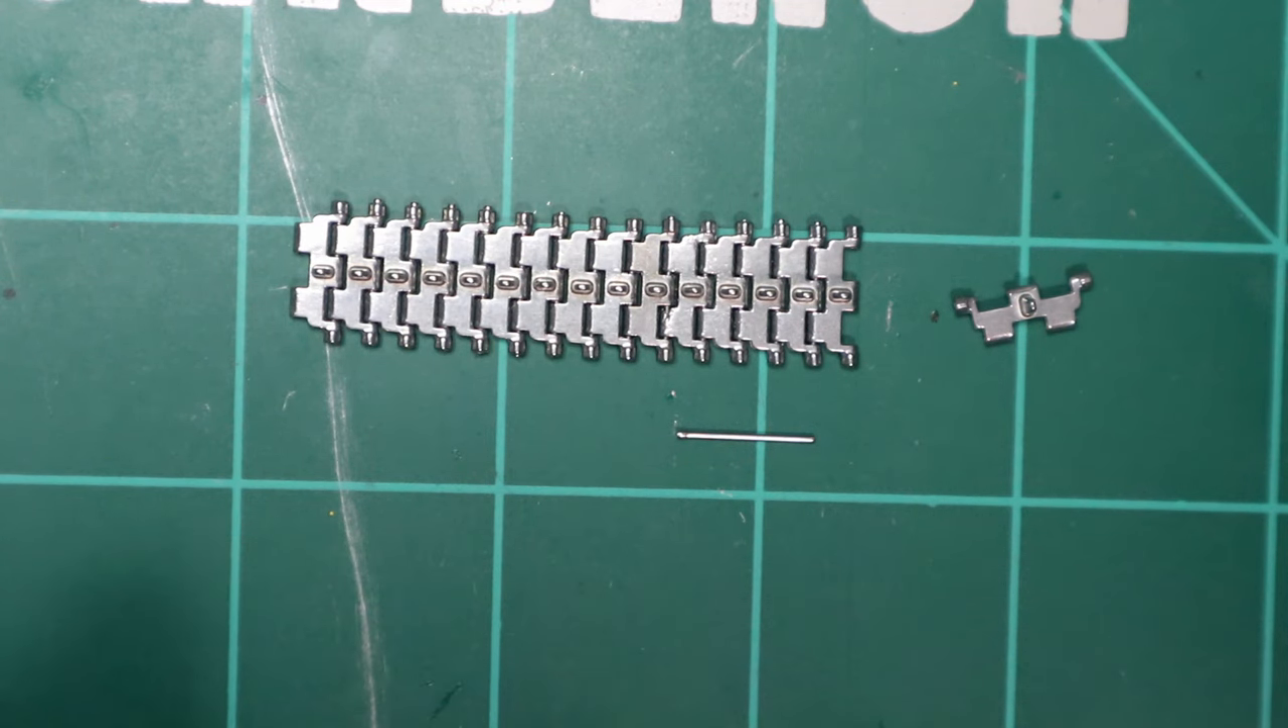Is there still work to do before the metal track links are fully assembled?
Yes.